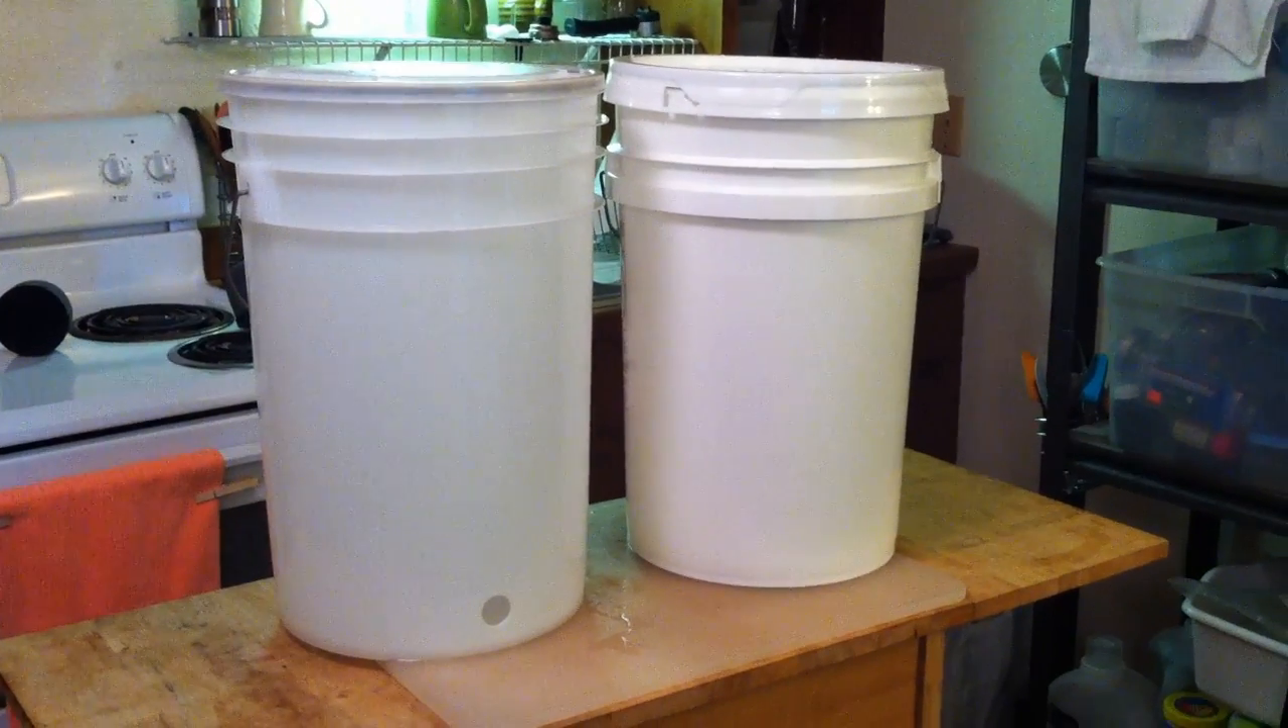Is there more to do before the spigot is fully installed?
Yes.